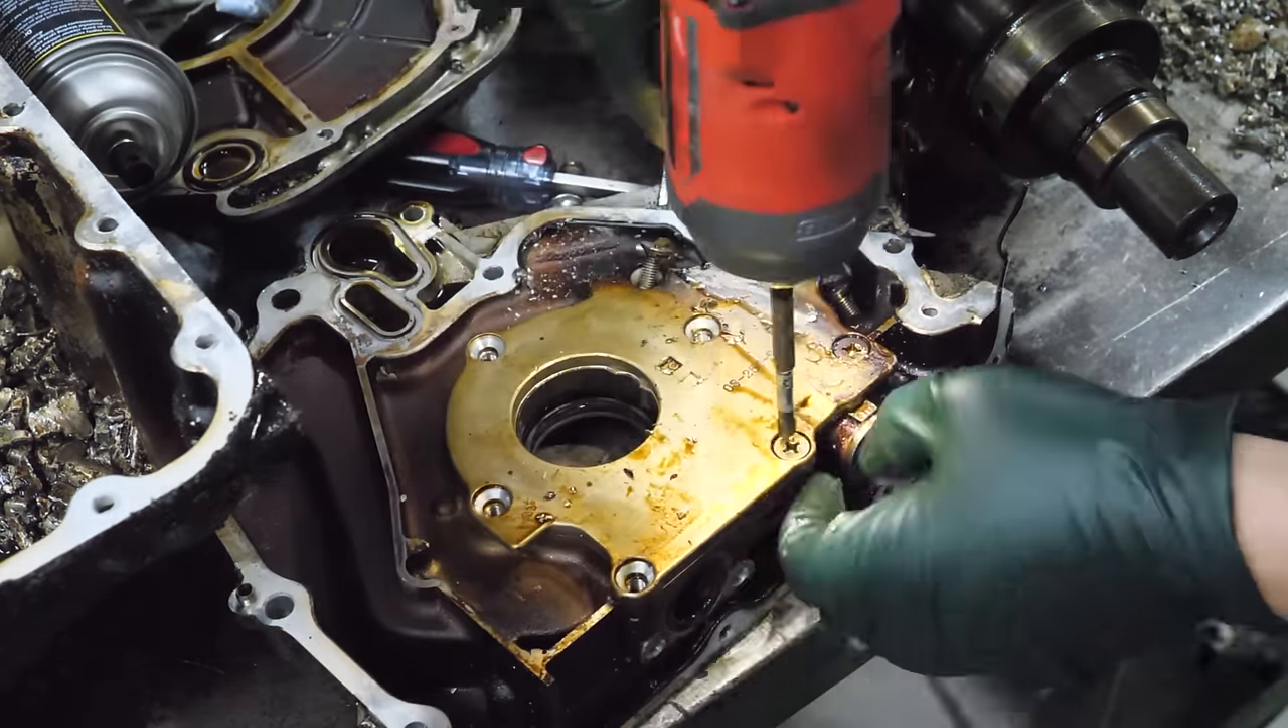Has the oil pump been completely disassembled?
No.